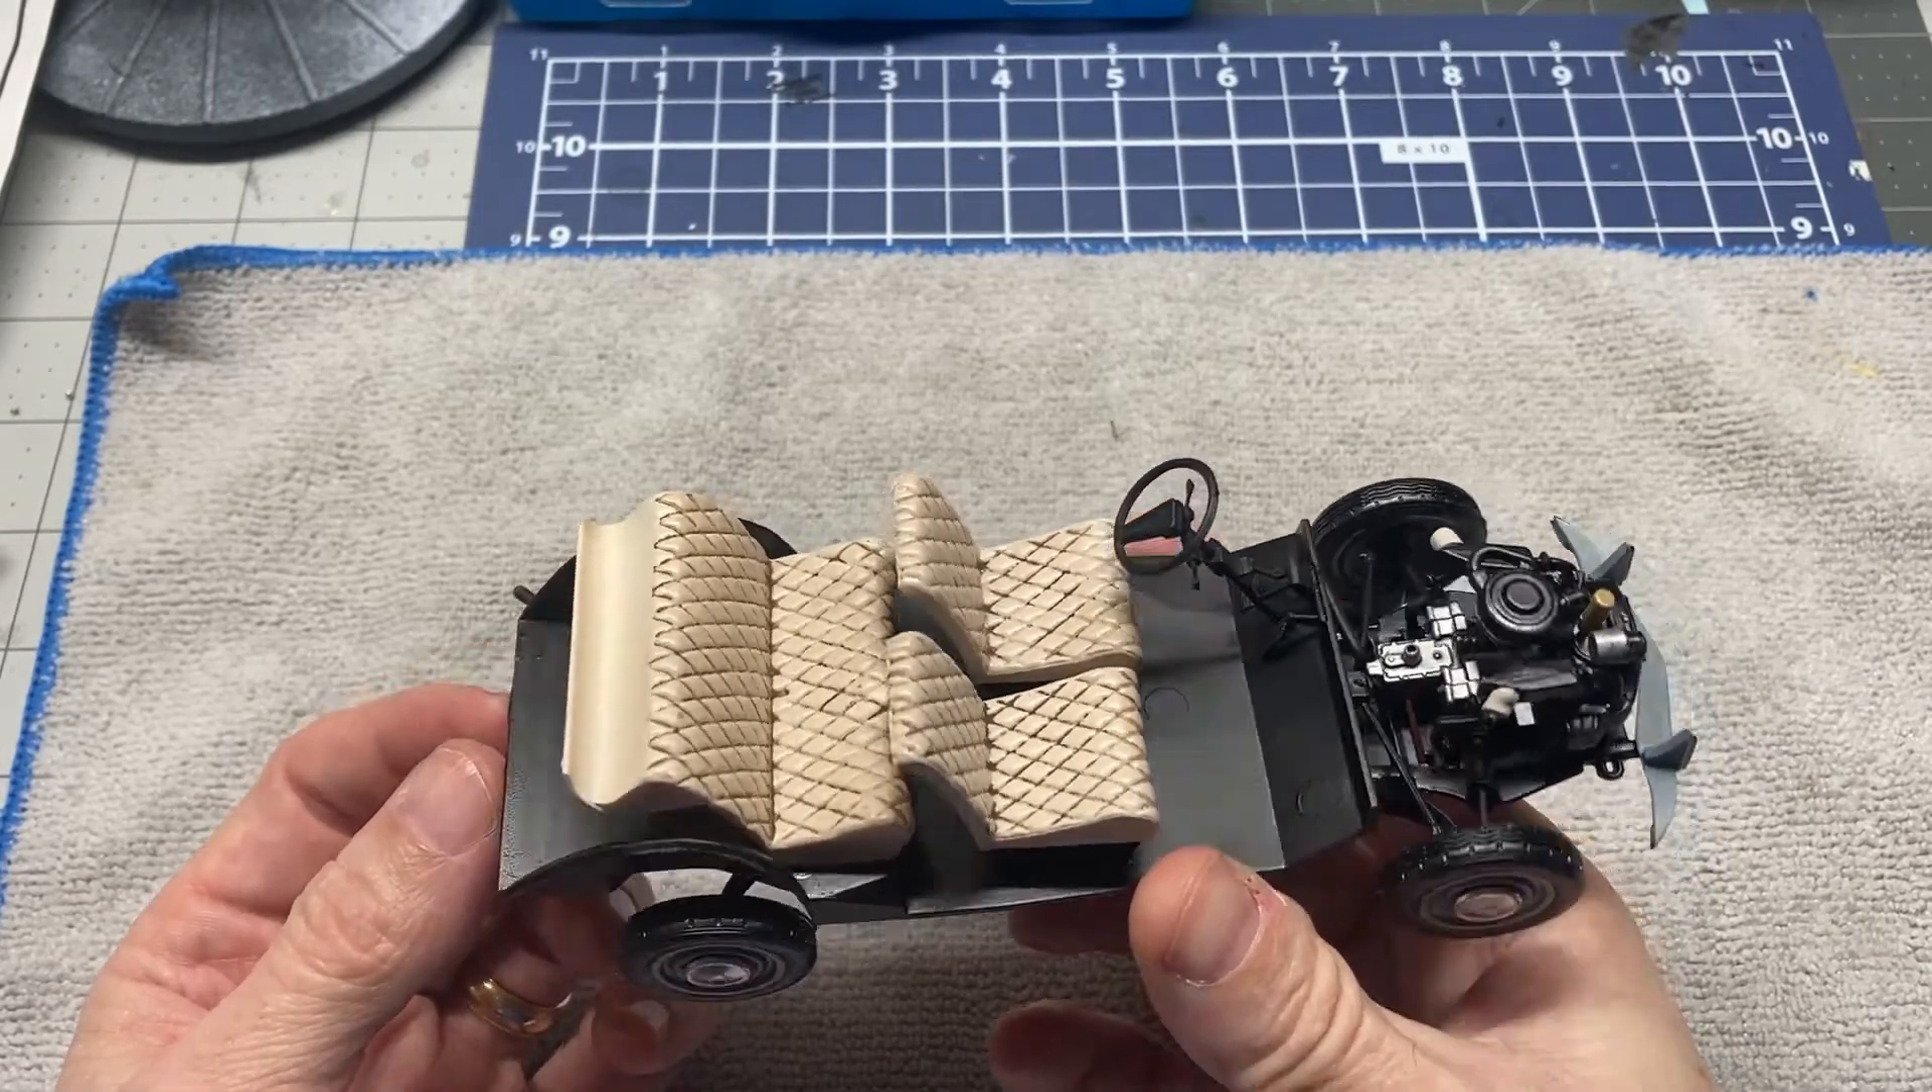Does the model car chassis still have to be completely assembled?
No.